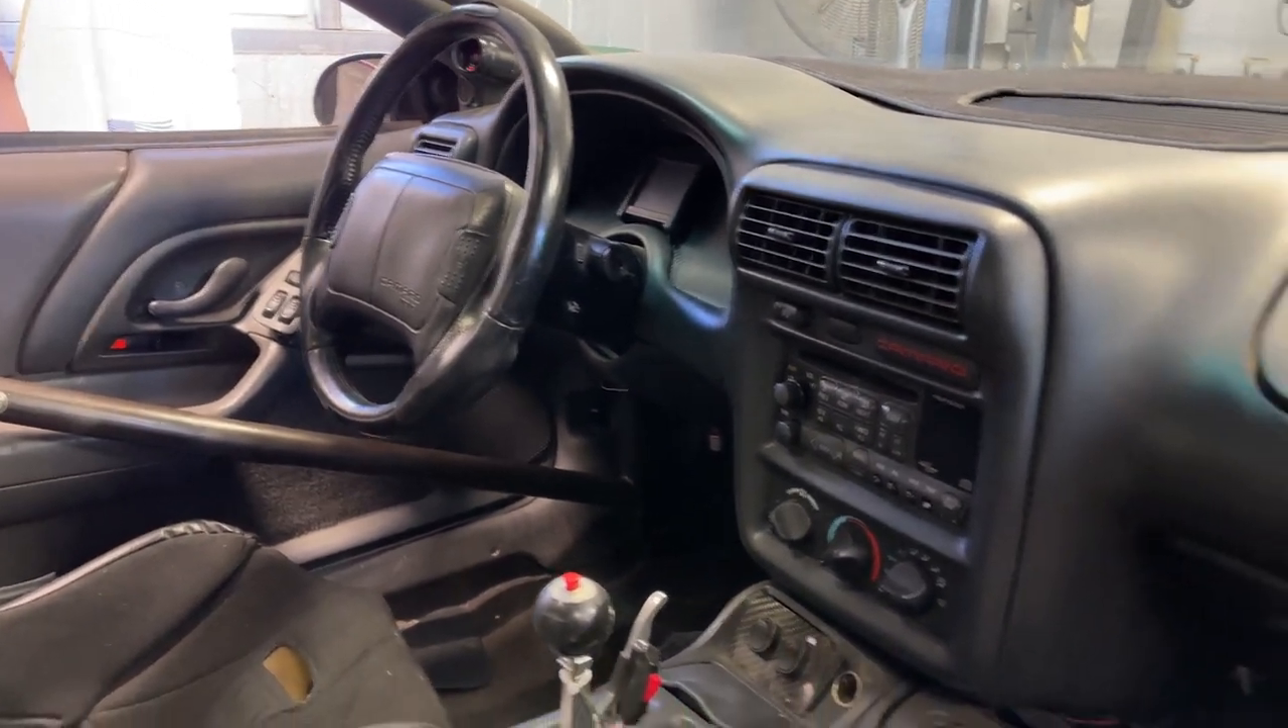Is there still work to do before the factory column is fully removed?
Yes.